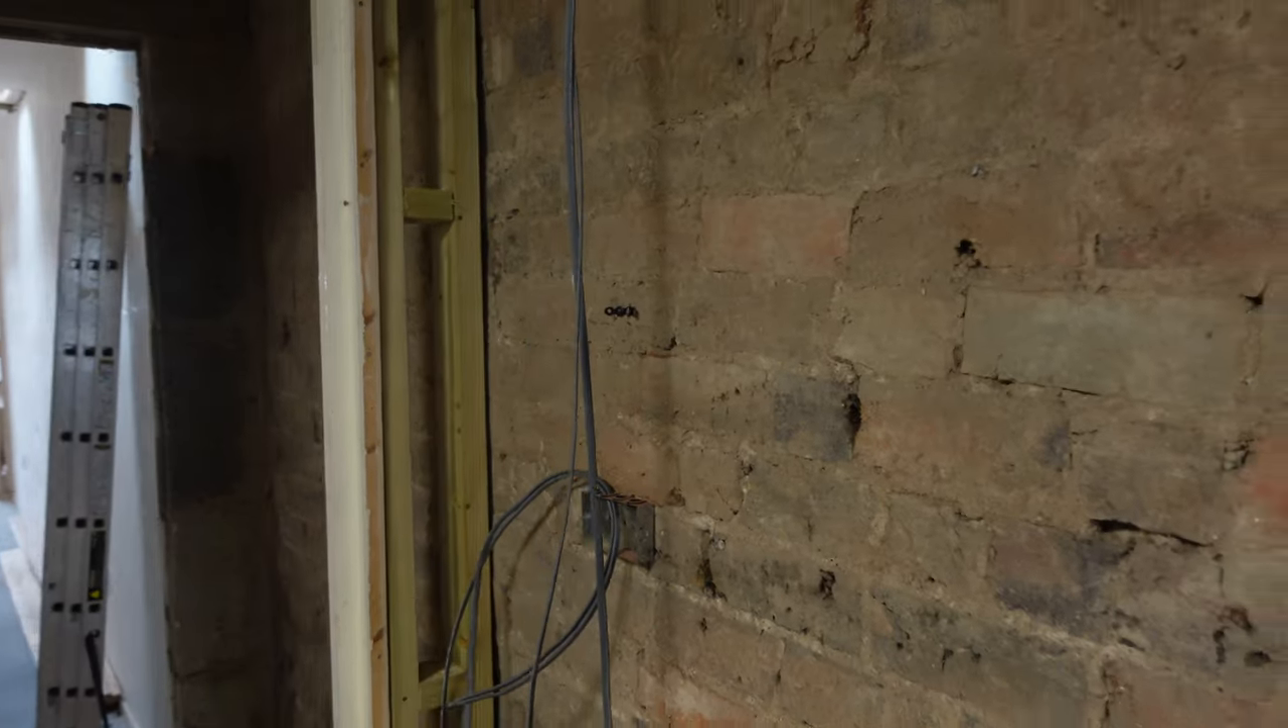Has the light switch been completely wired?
No.